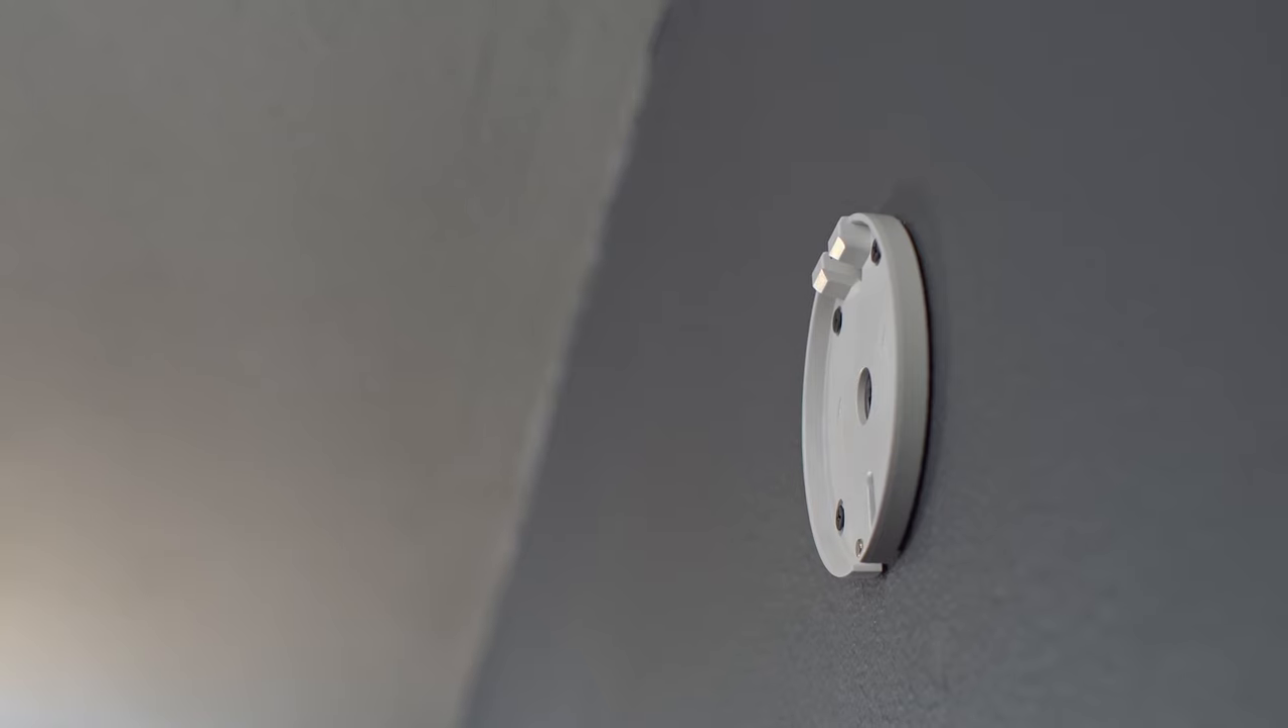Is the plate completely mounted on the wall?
Yes.